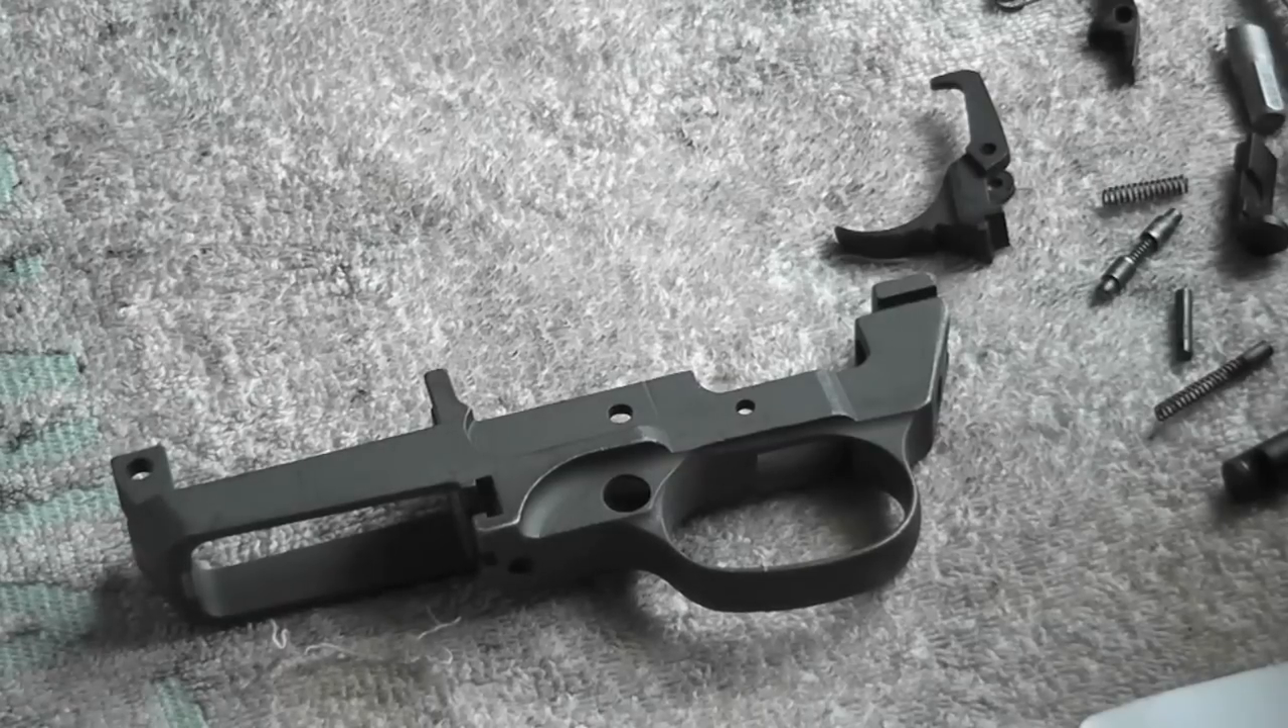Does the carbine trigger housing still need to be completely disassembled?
No.